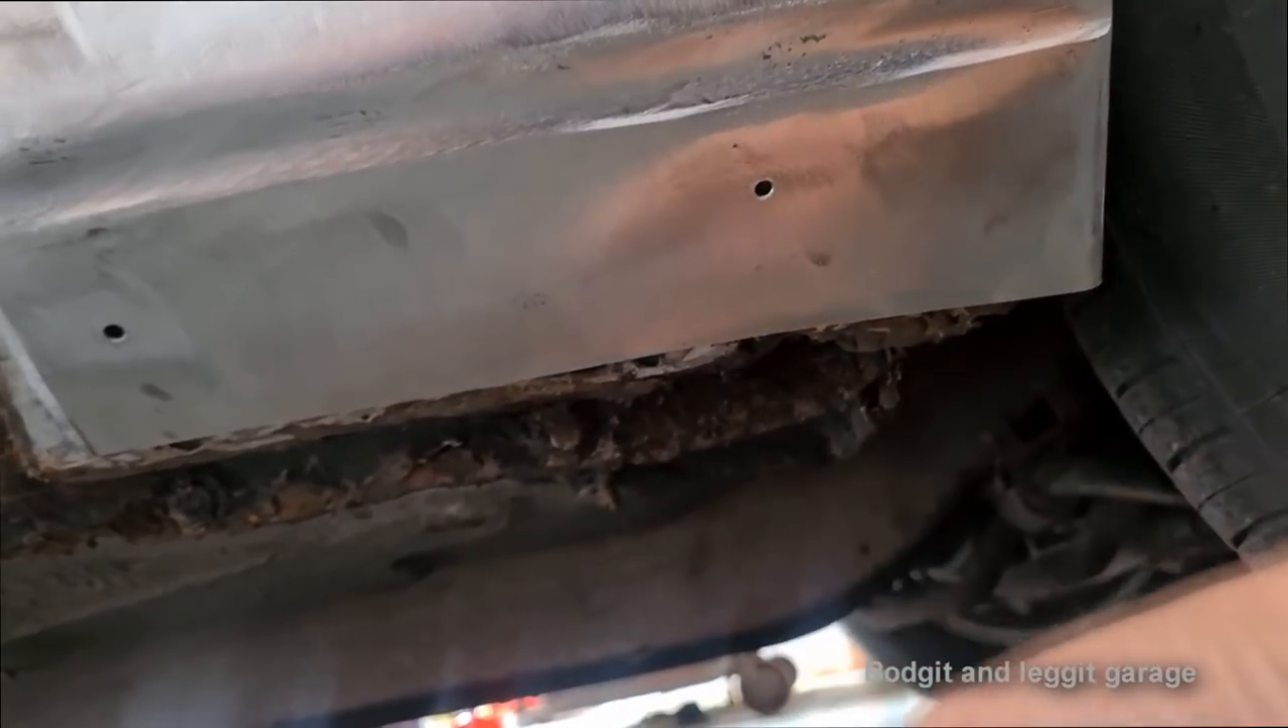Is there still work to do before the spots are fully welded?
Yes.